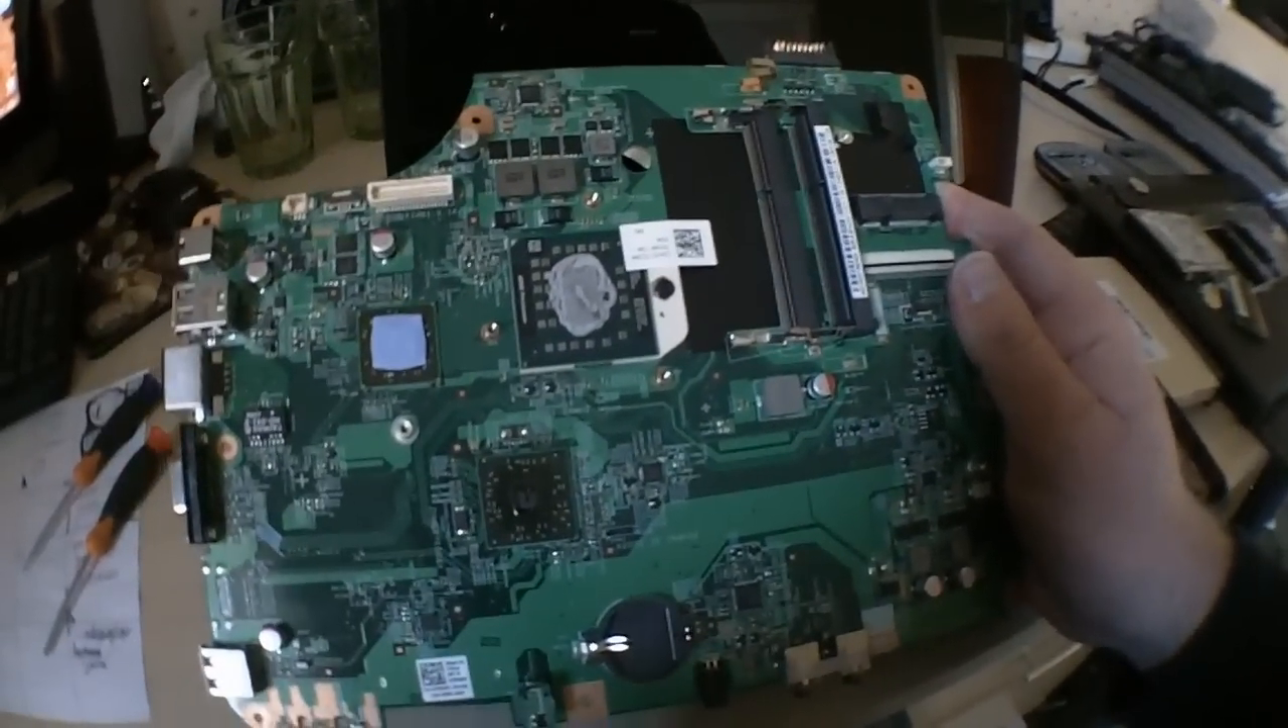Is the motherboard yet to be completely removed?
No.